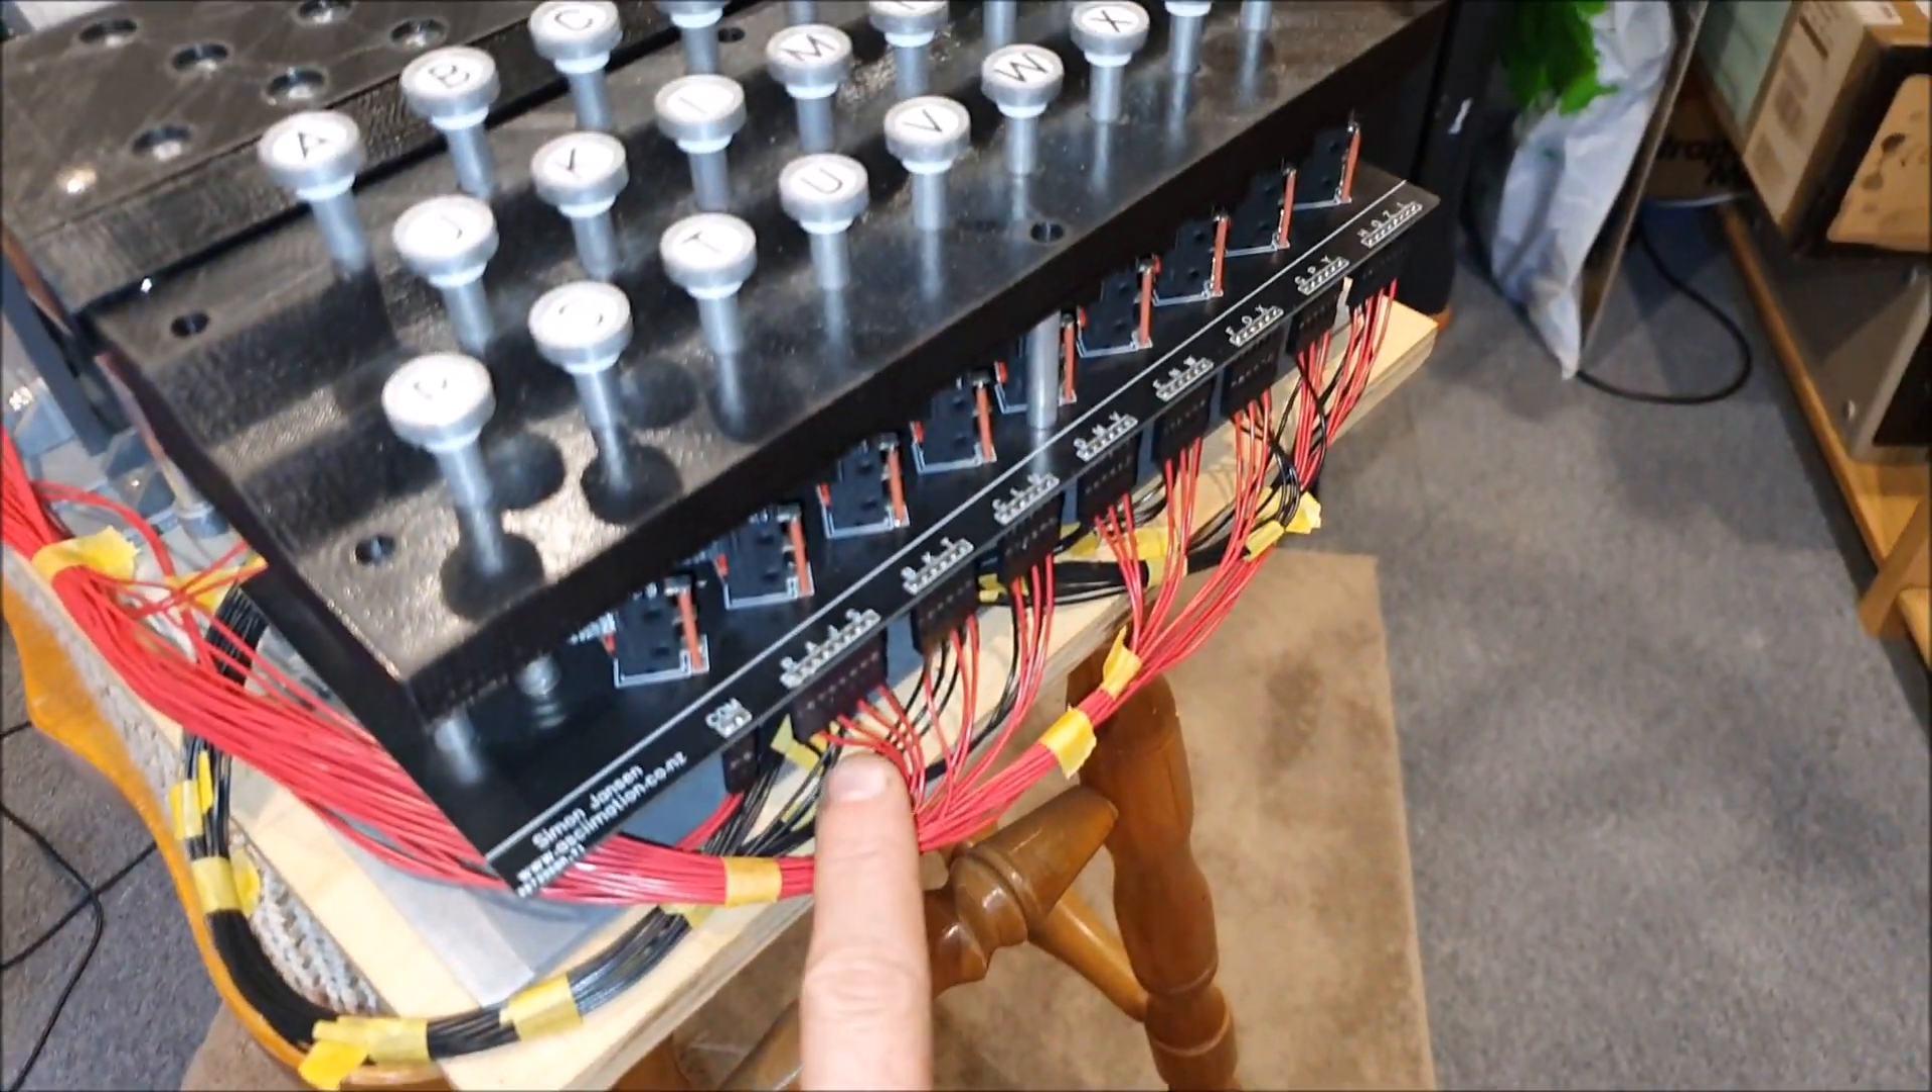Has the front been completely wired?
Yes.